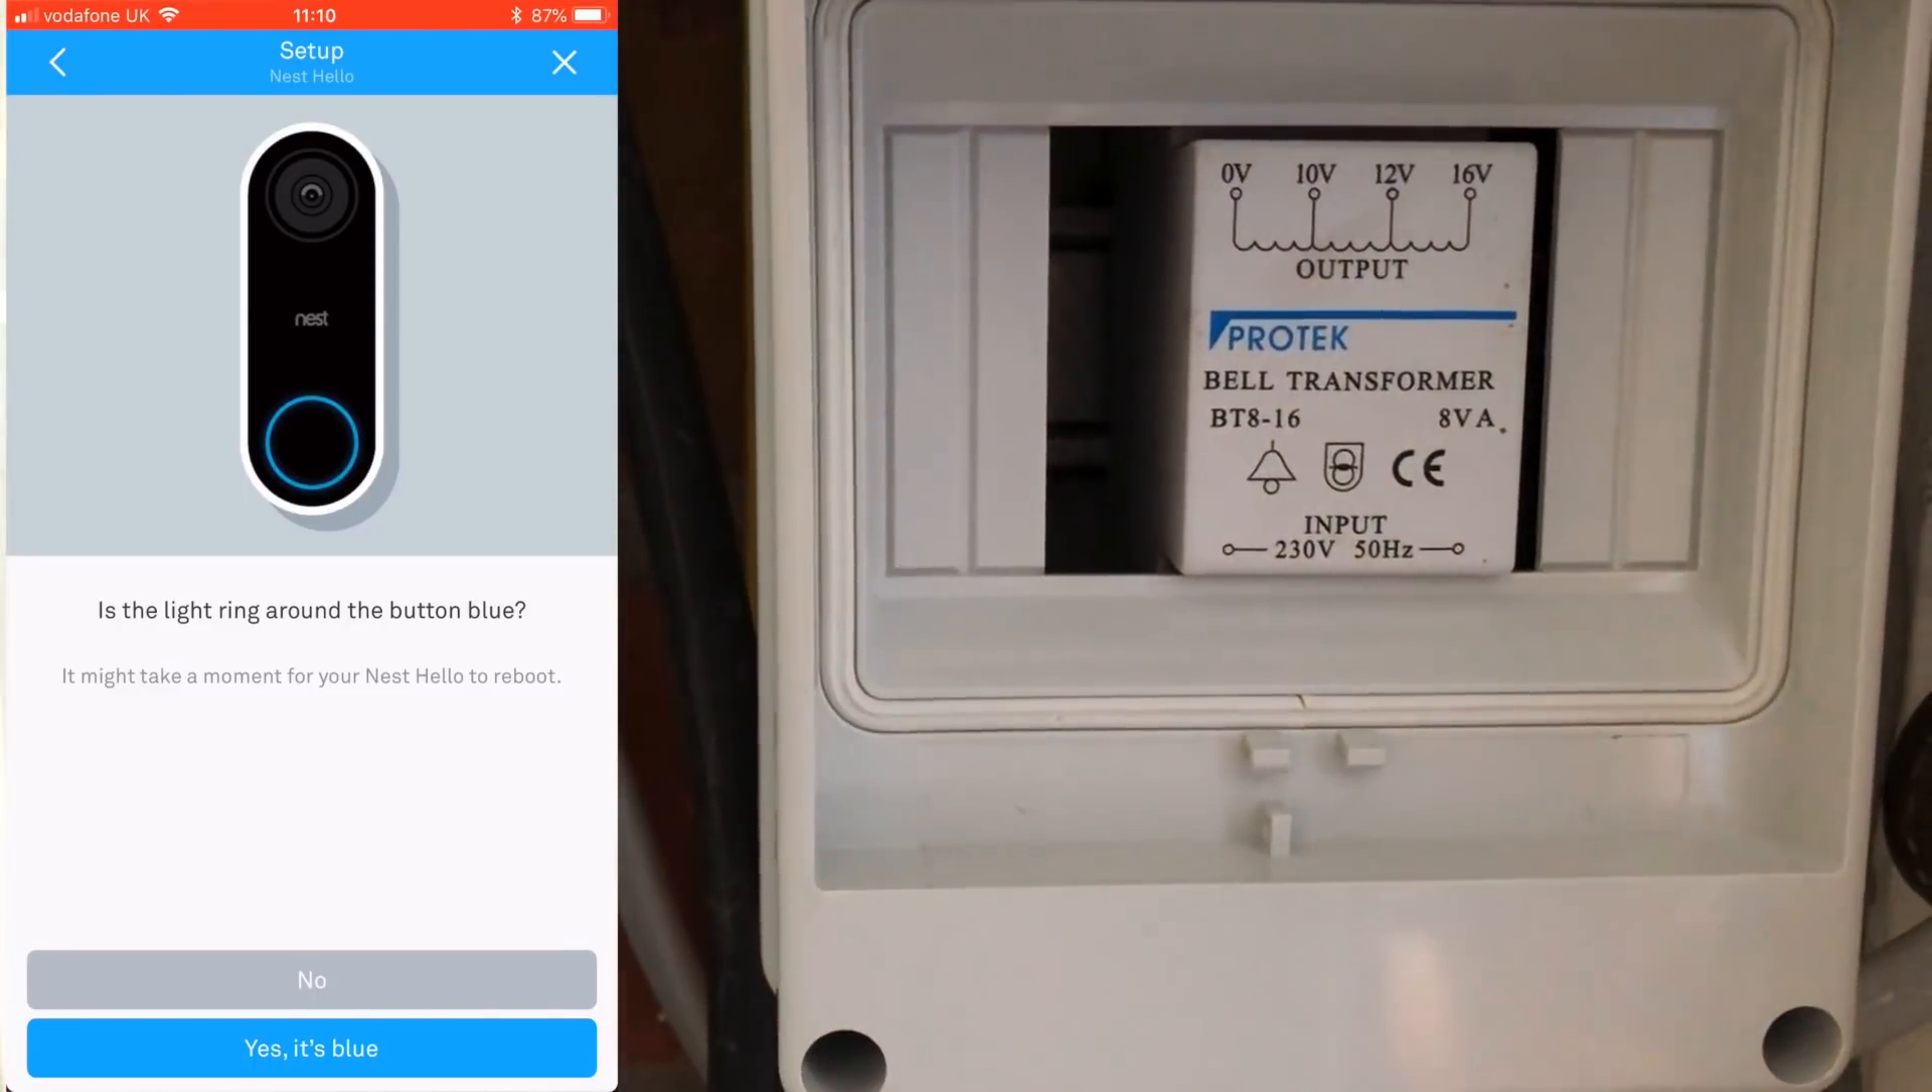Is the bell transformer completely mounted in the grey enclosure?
Yes.